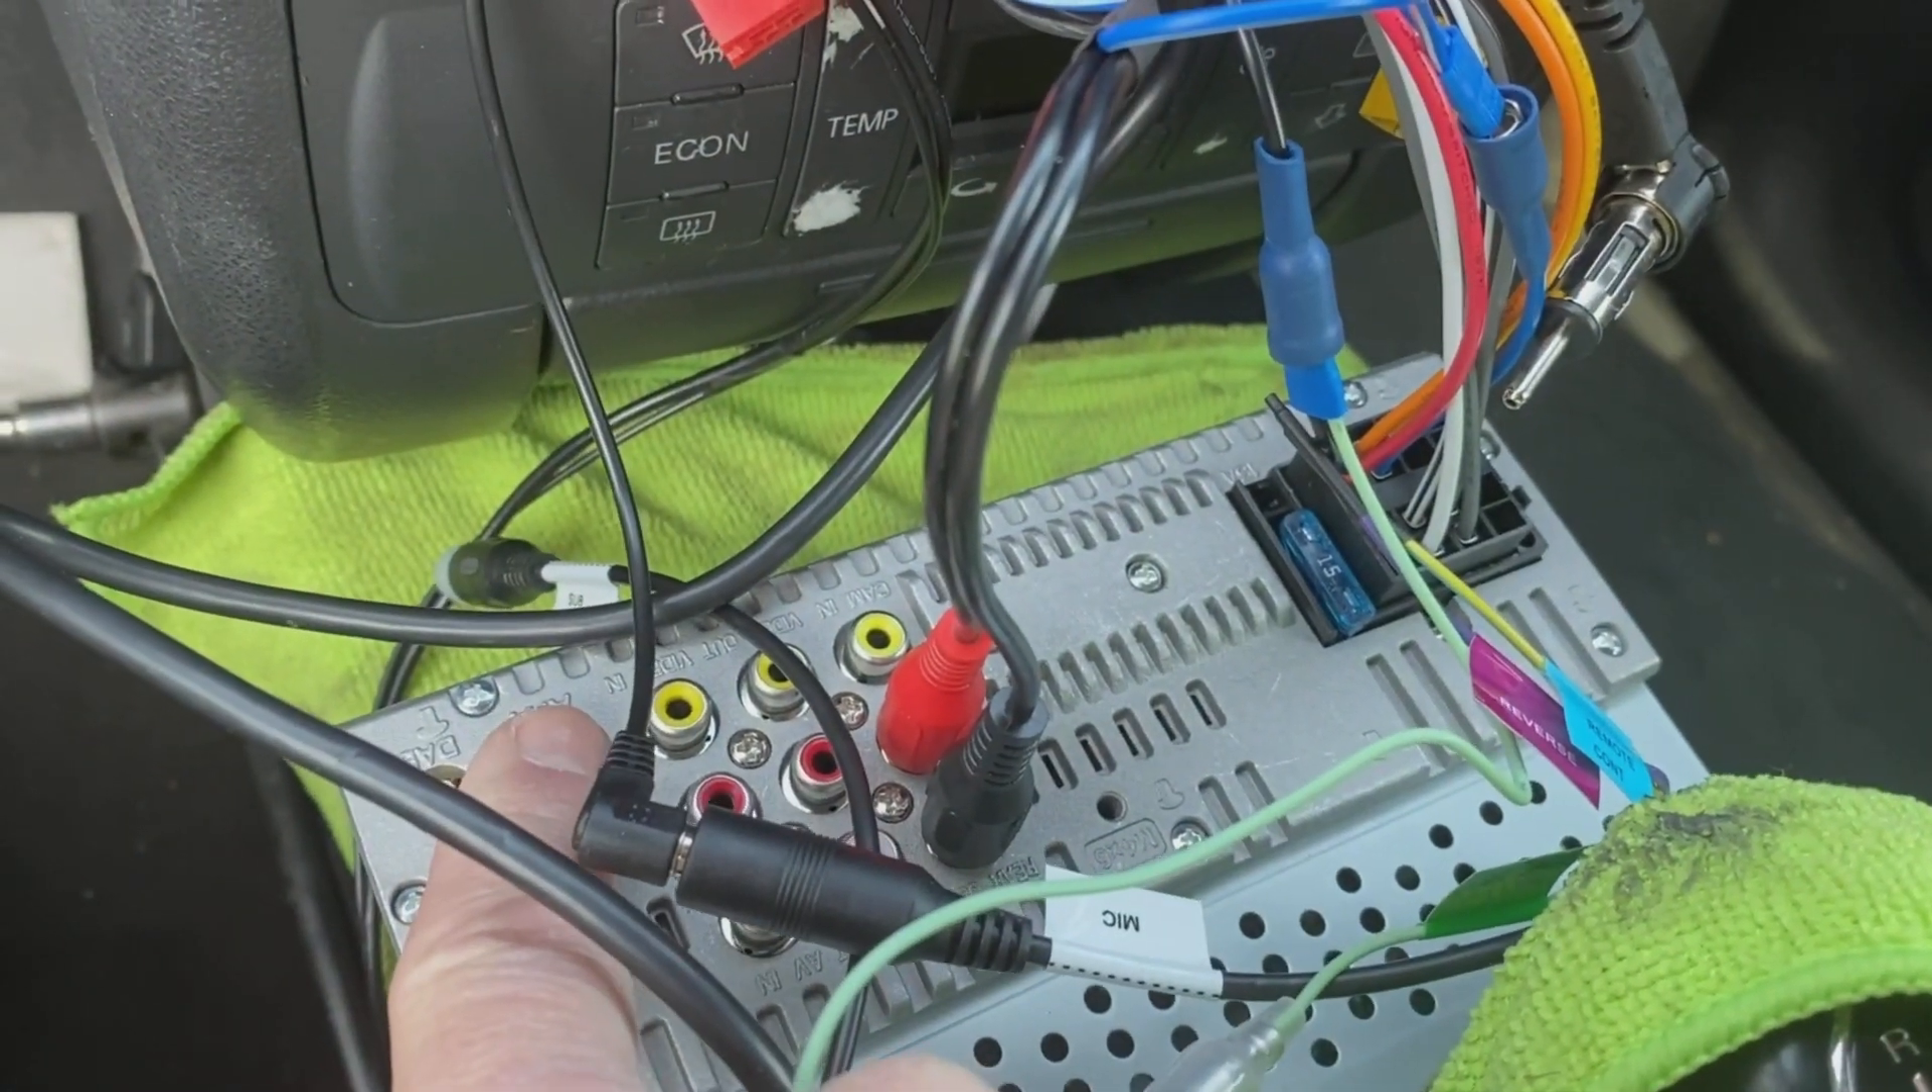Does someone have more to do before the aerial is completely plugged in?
Yes.